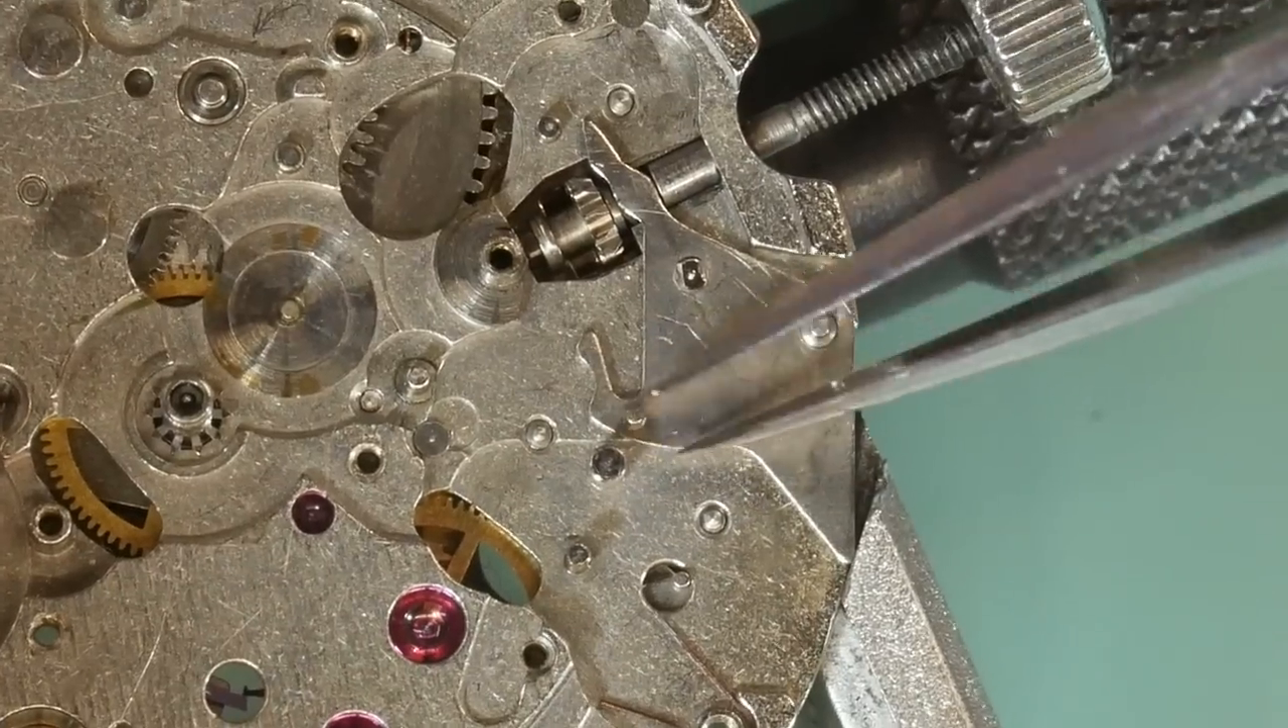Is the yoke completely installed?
No.